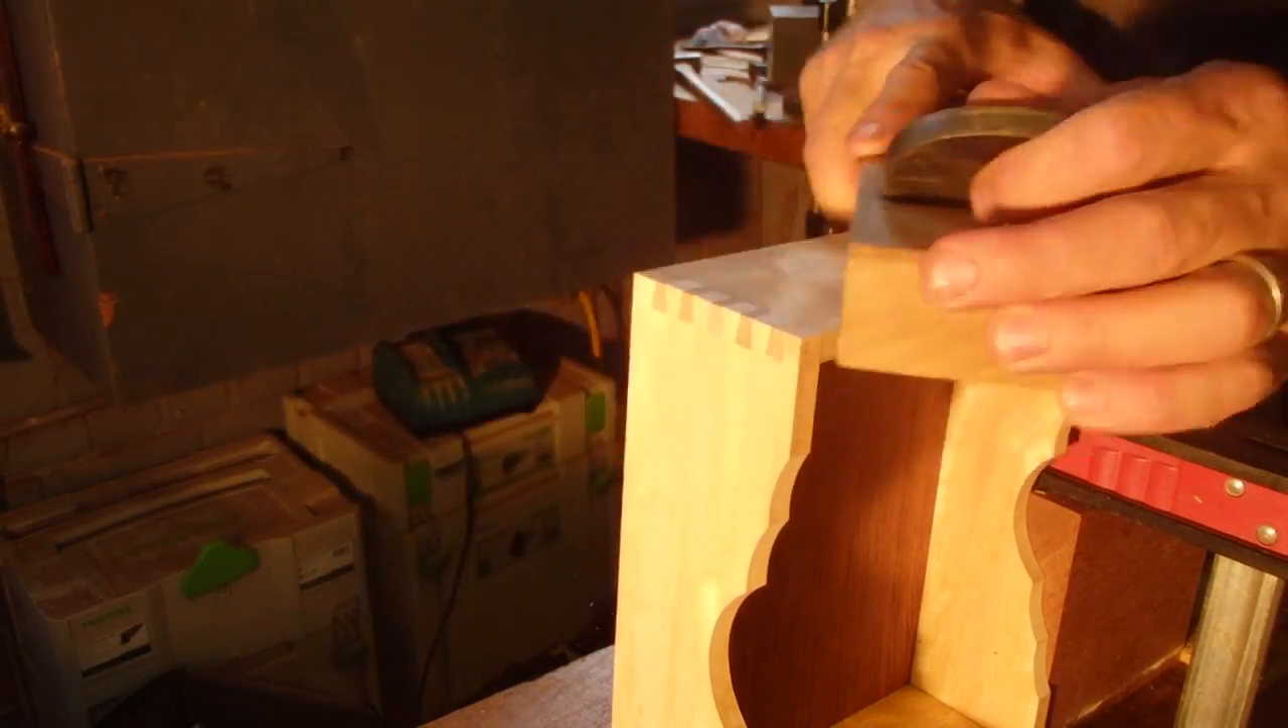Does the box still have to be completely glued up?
No.